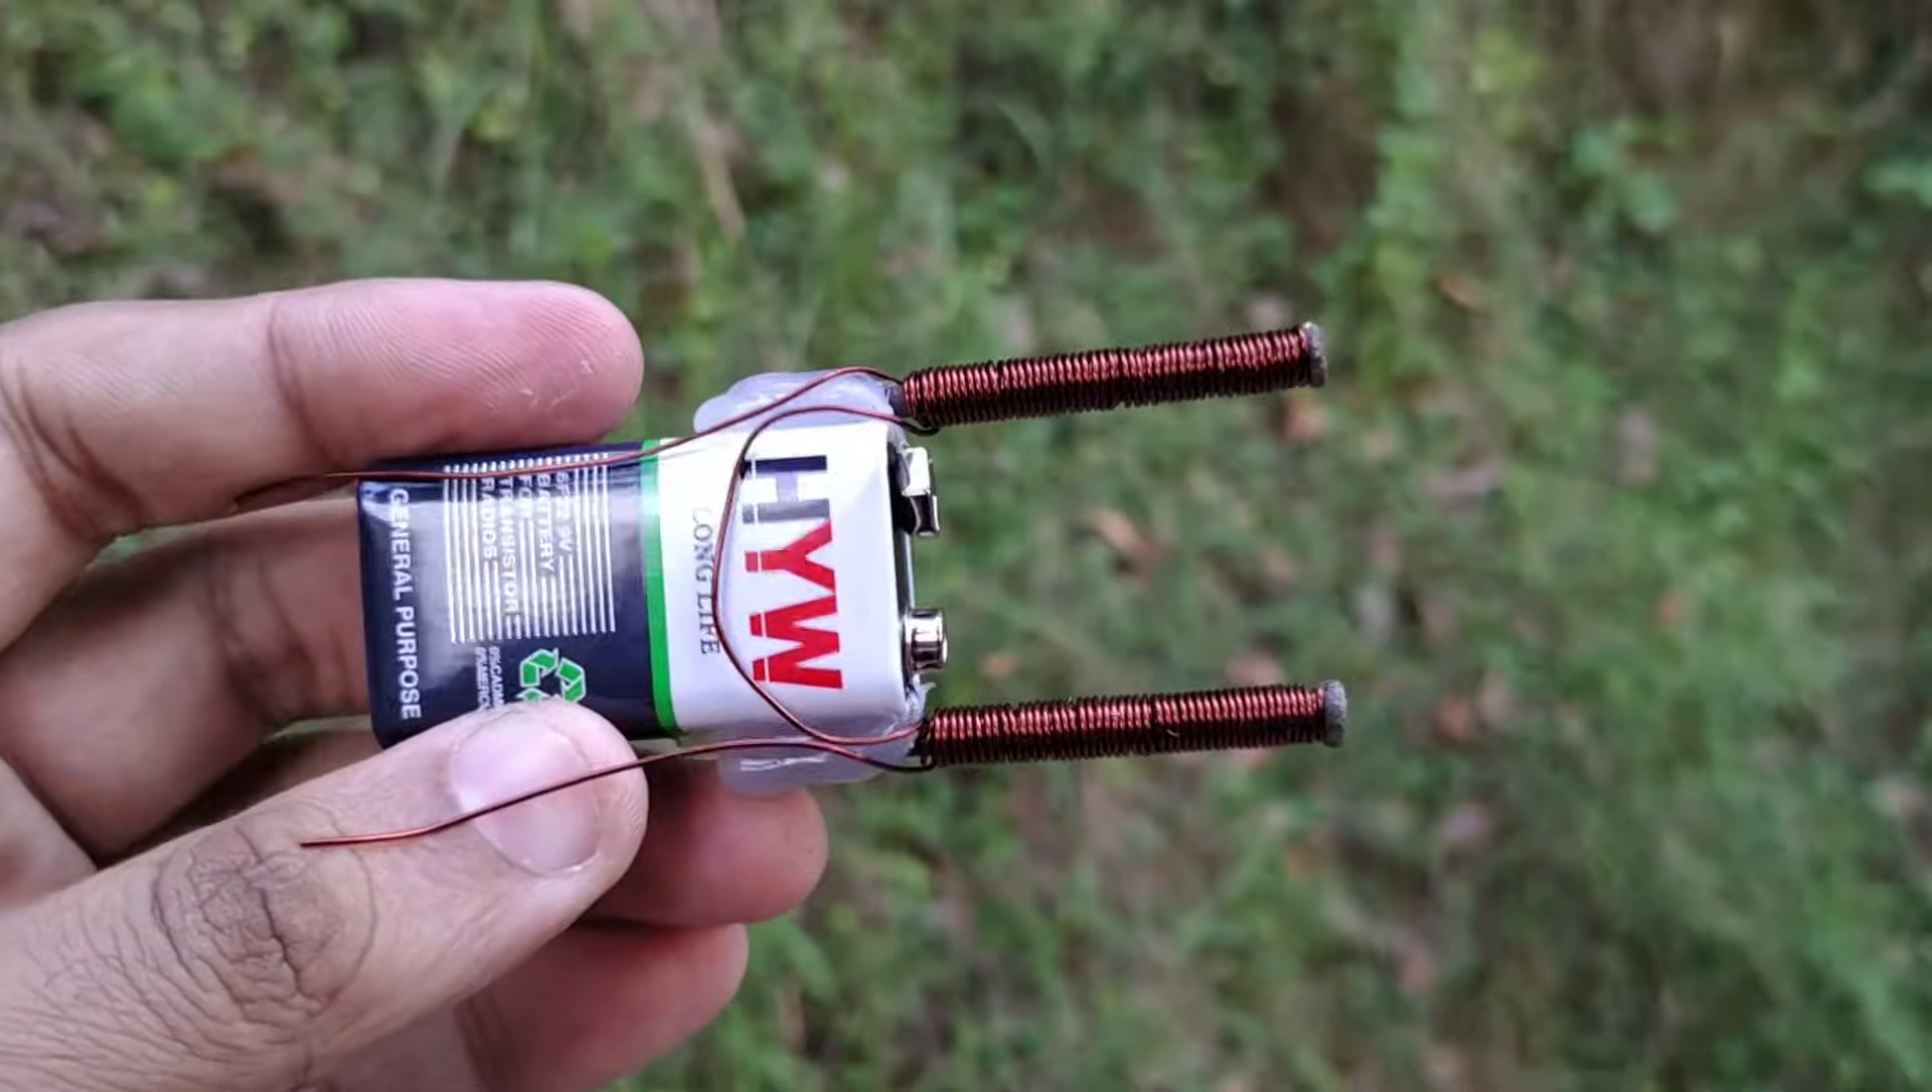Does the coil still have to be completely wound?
No.